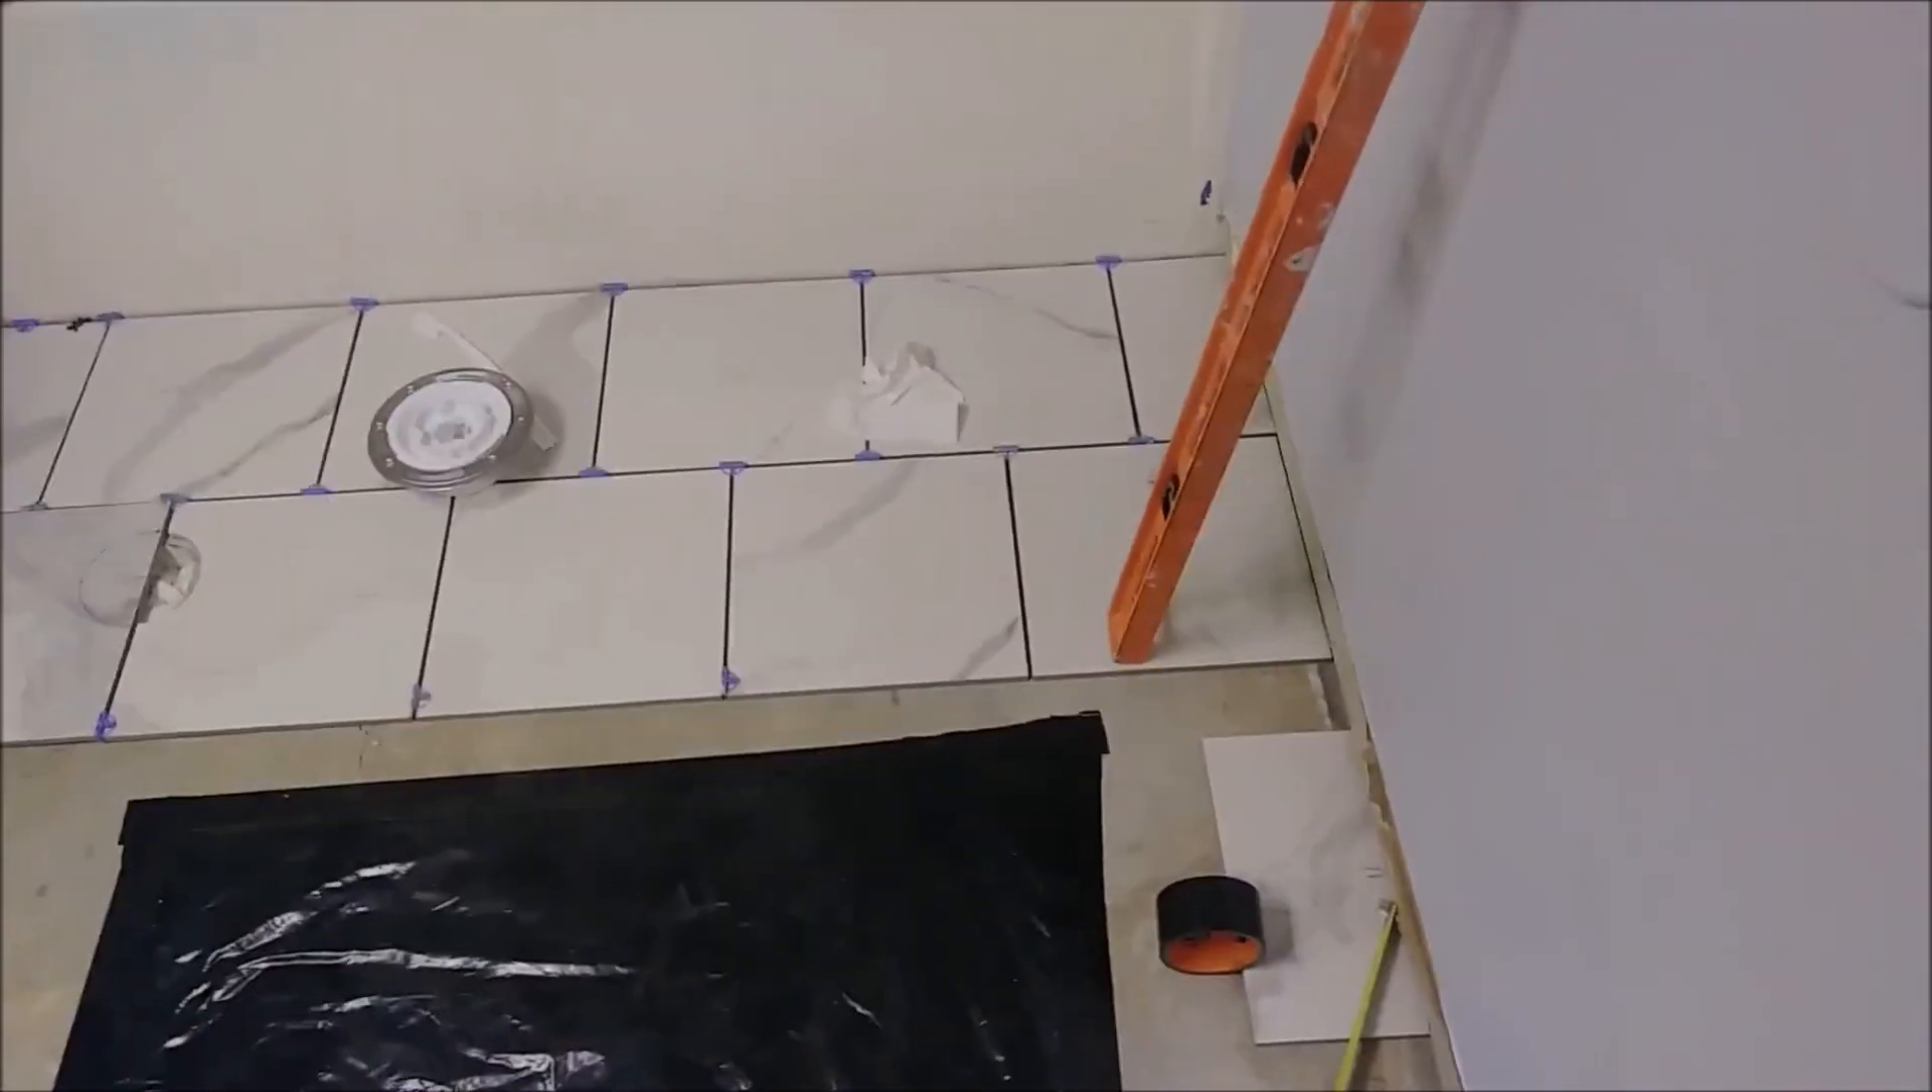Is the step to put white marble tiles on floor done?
No.